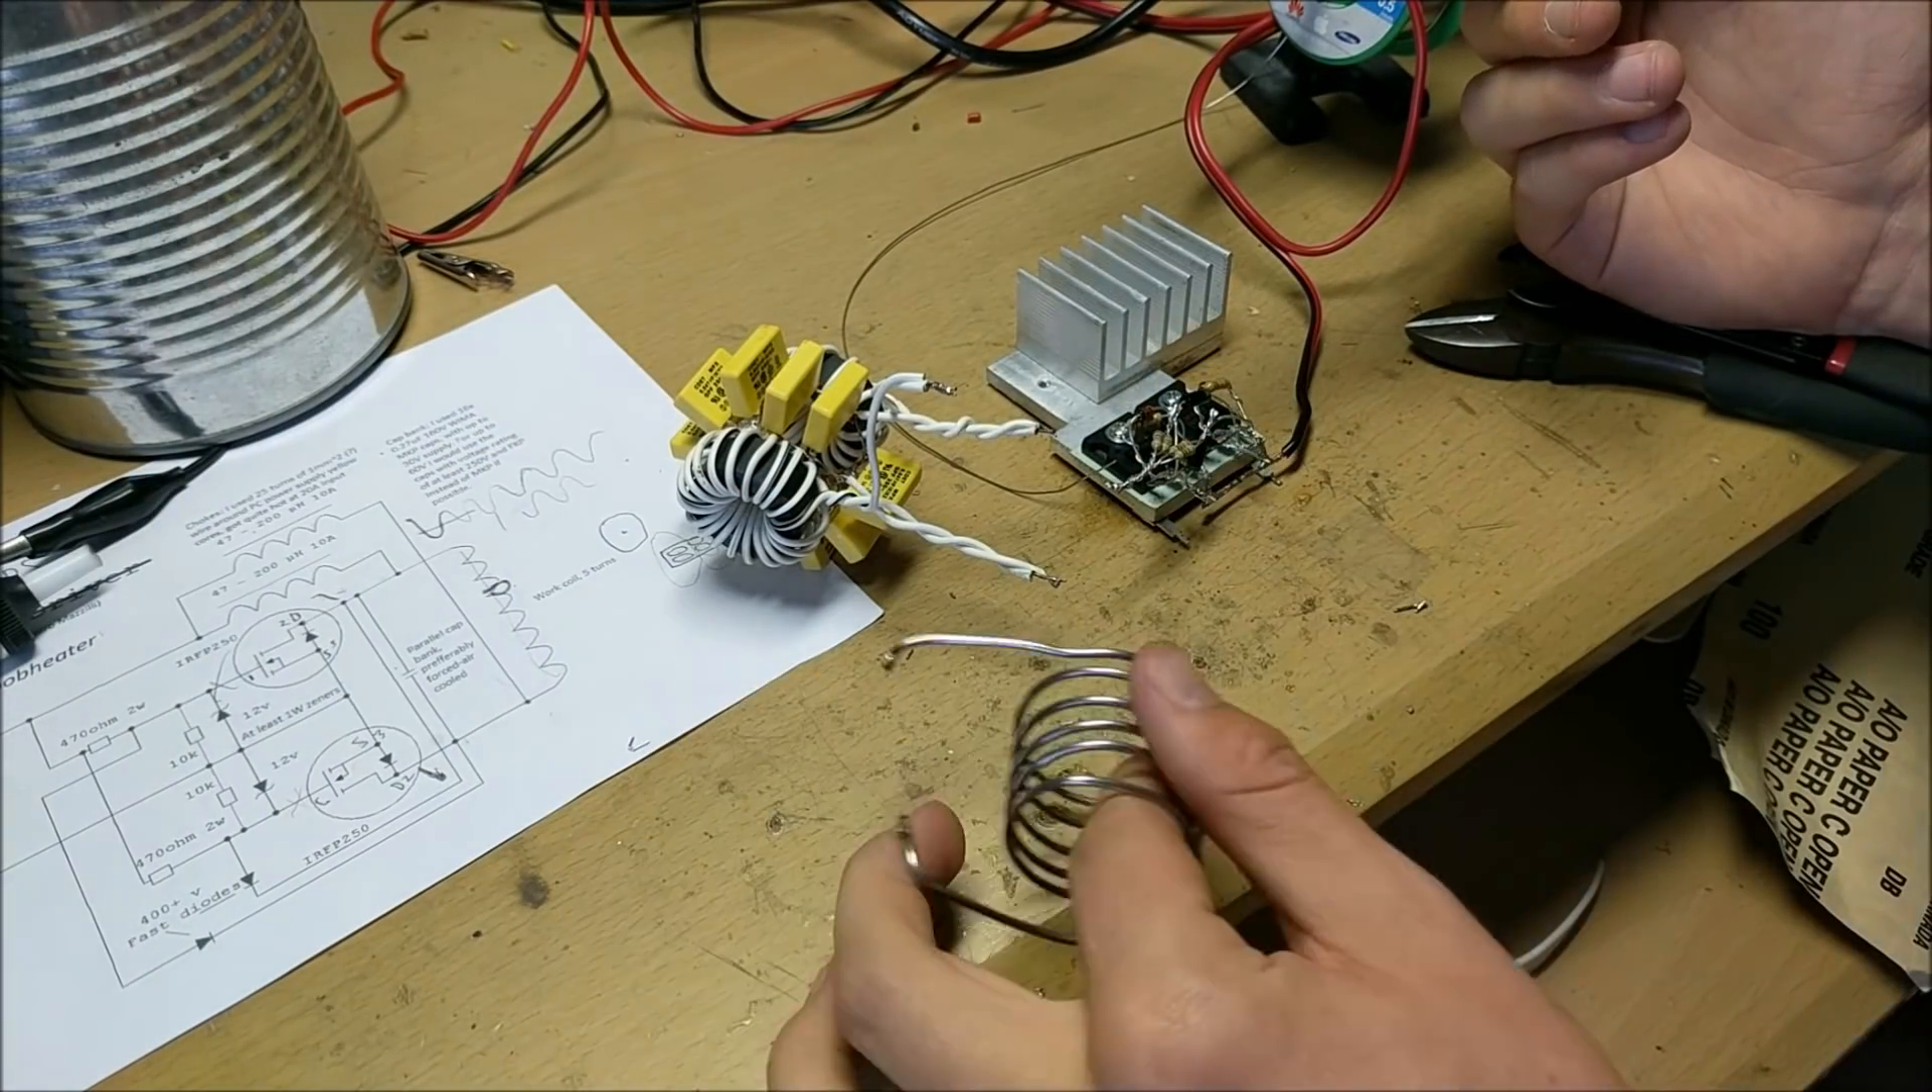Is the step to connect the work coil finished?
No.